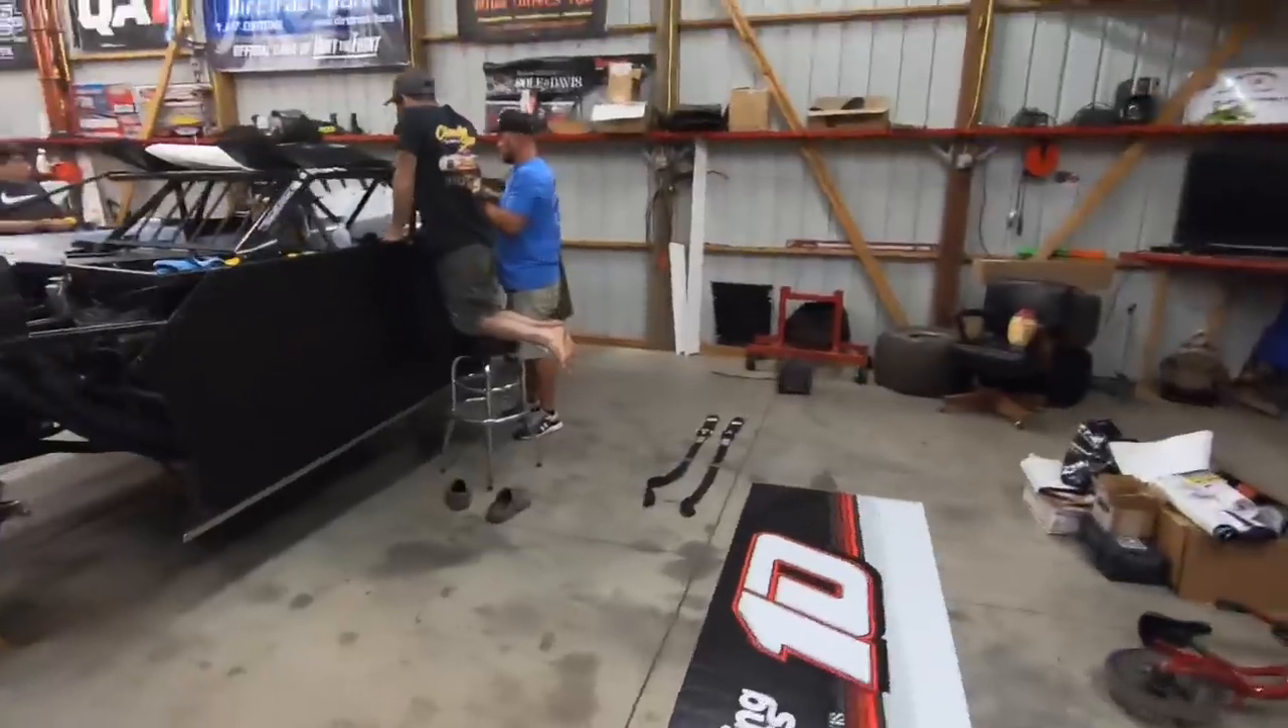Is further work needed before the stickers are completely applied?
Yes.